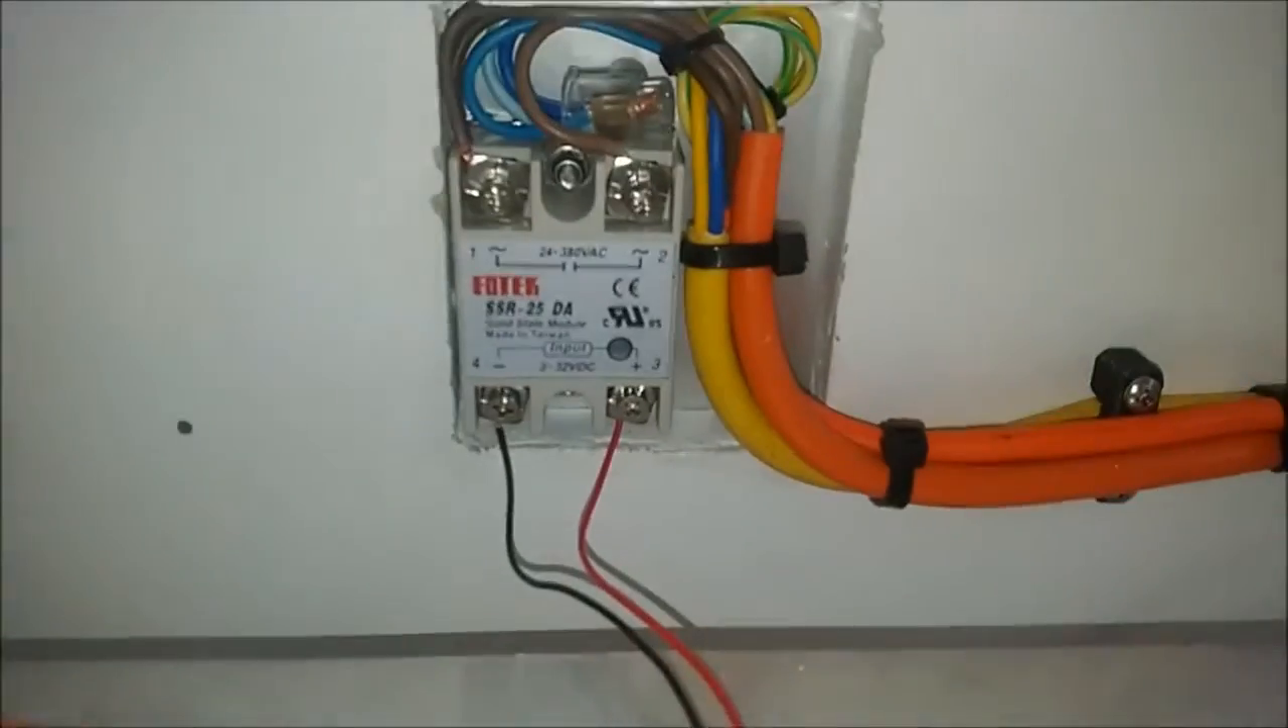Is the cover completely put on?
No.